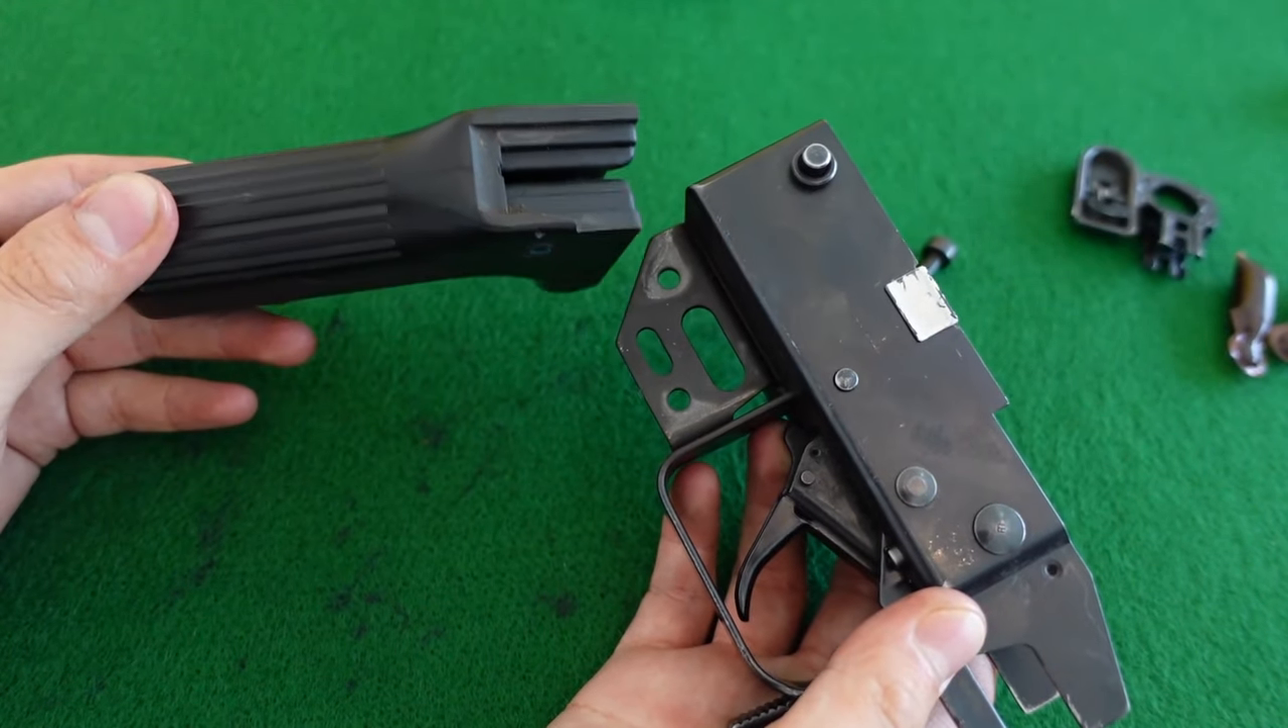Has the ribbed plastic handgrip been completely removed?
Yes.